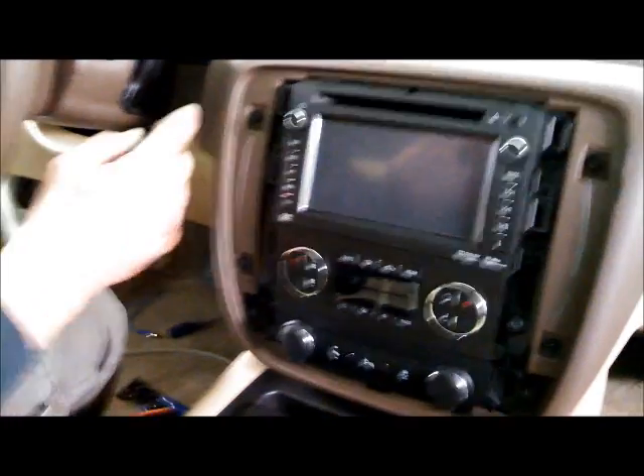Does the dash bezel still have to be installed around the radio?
Yes.